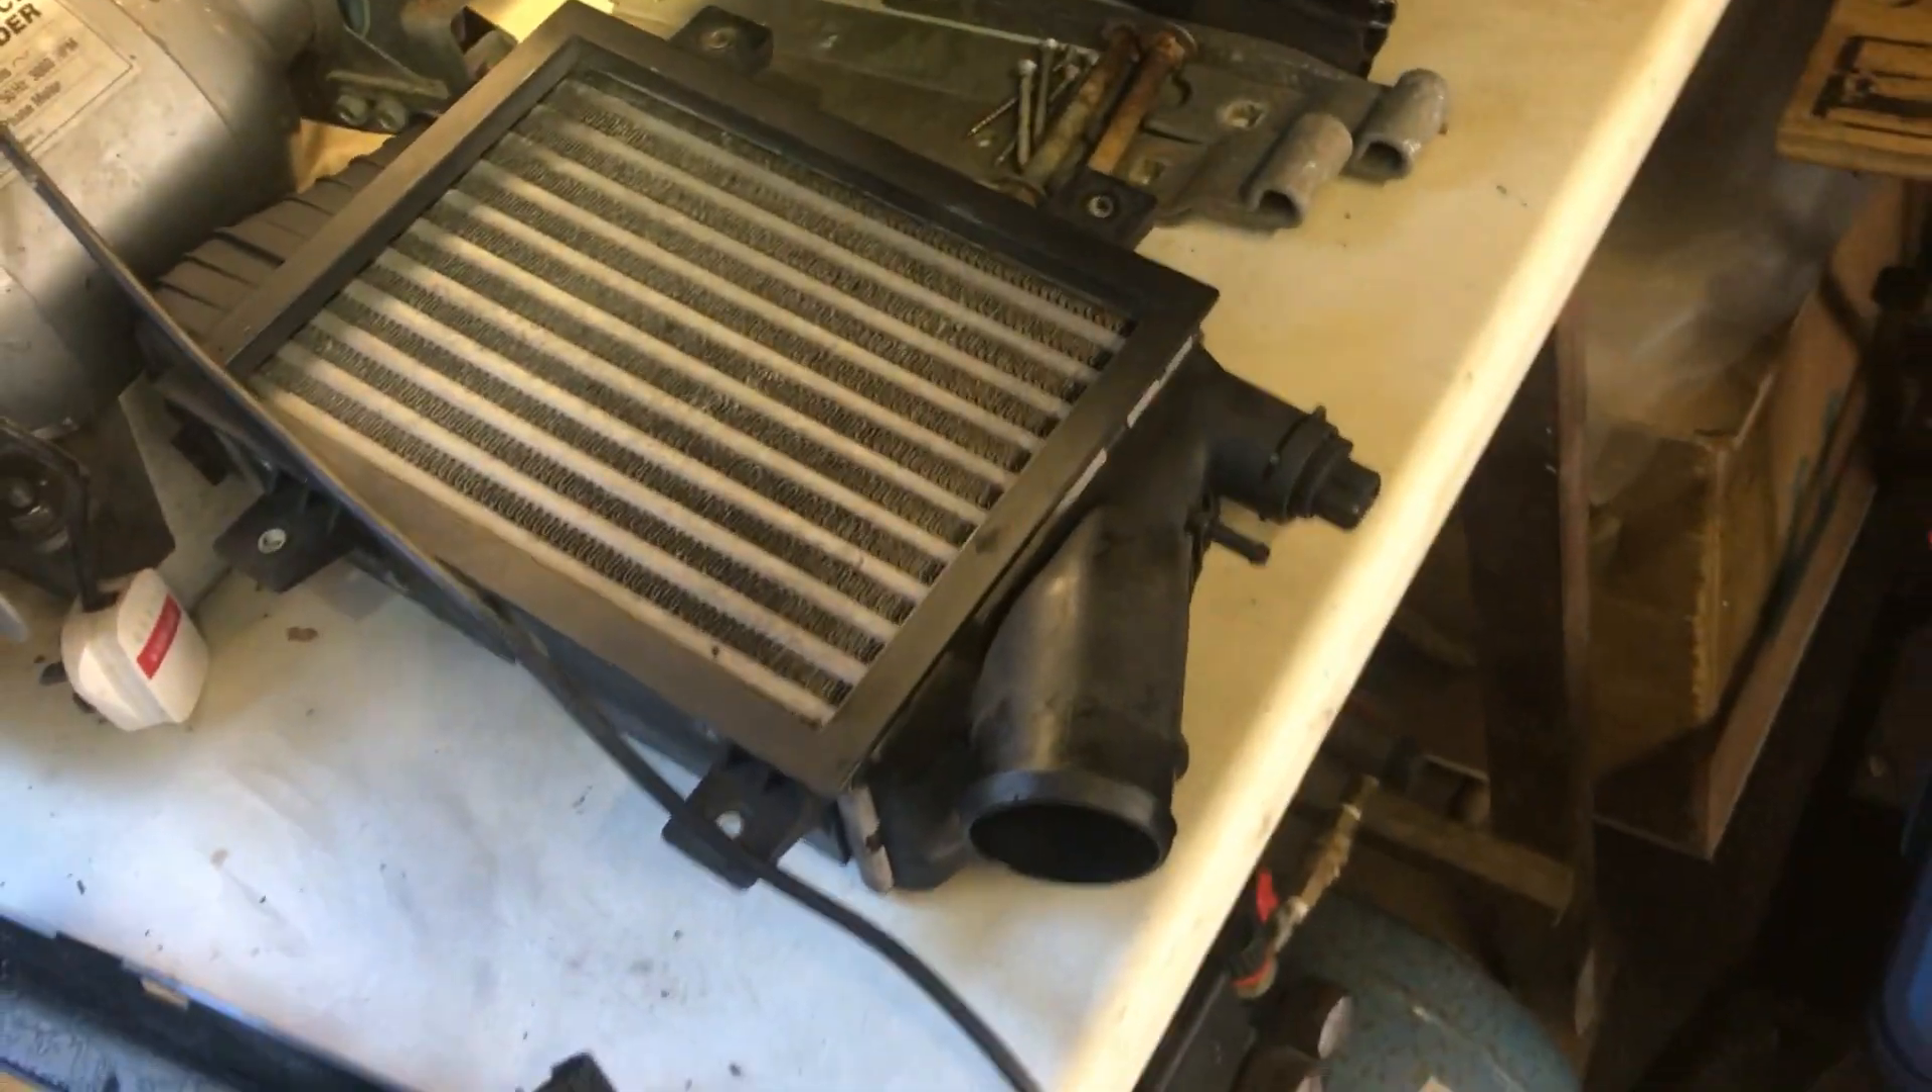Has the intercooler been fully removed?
Yes.